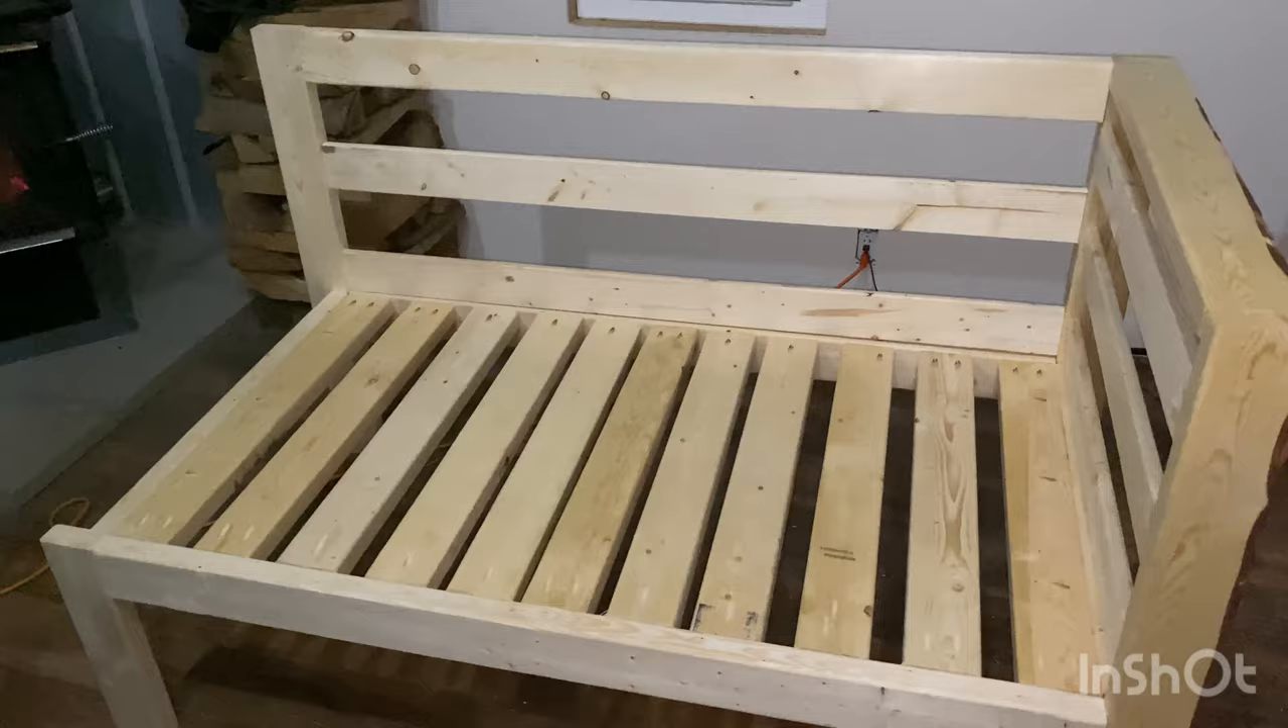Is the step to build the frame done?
Yes.